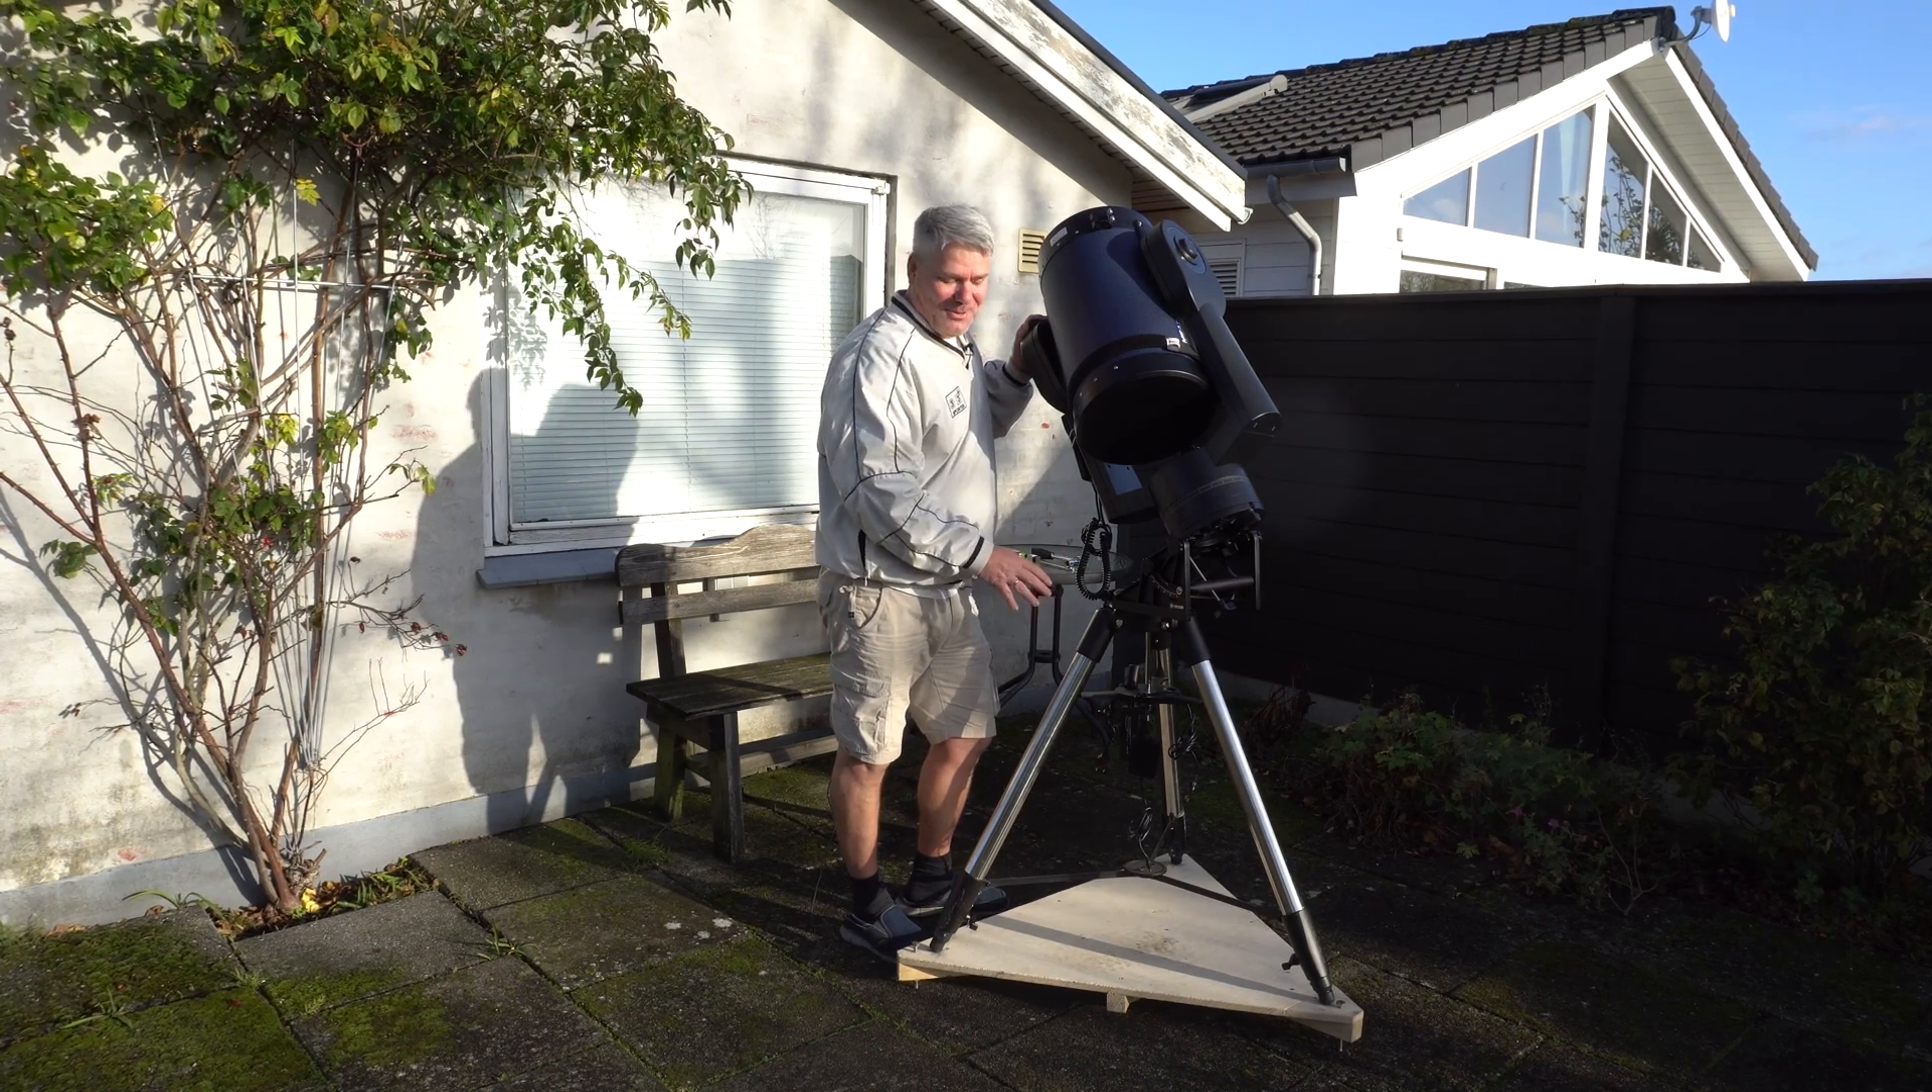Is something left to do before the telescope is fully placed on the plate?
No.